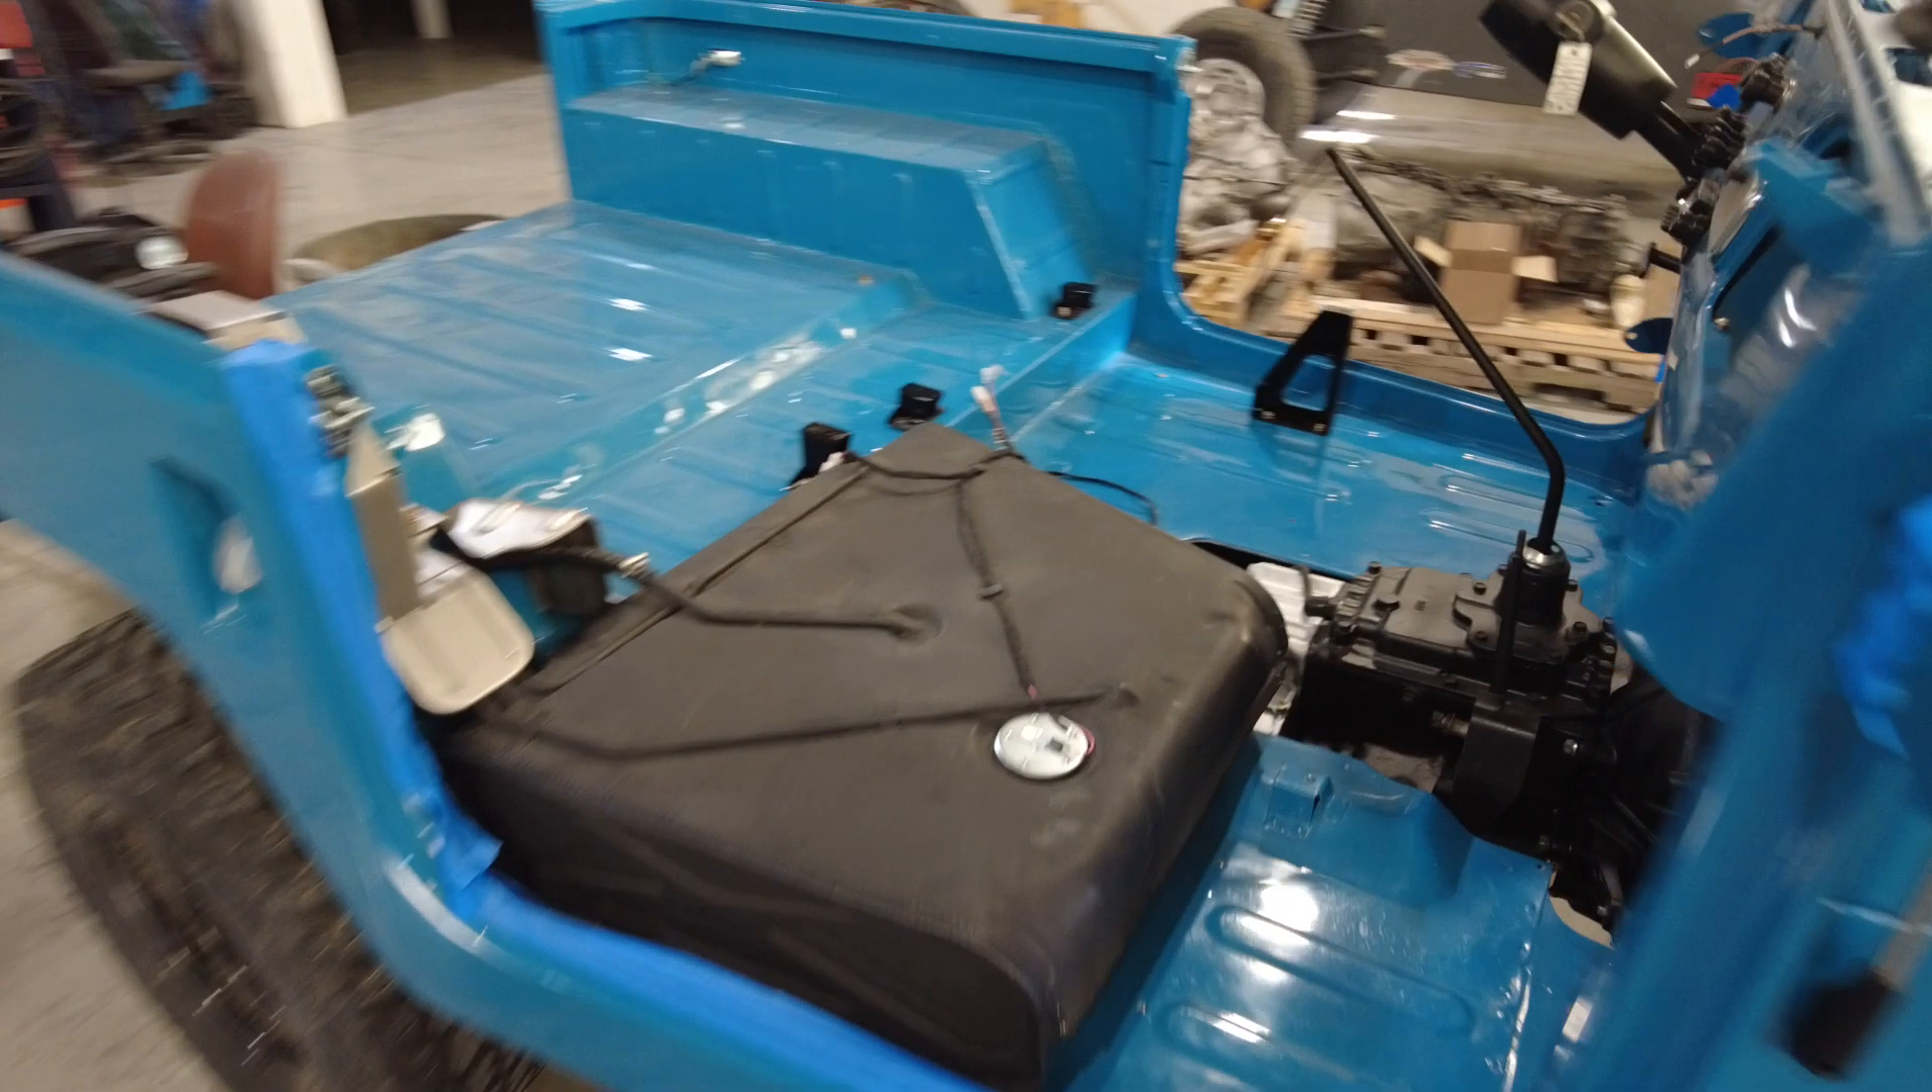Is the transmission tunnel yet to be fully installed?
Yes.